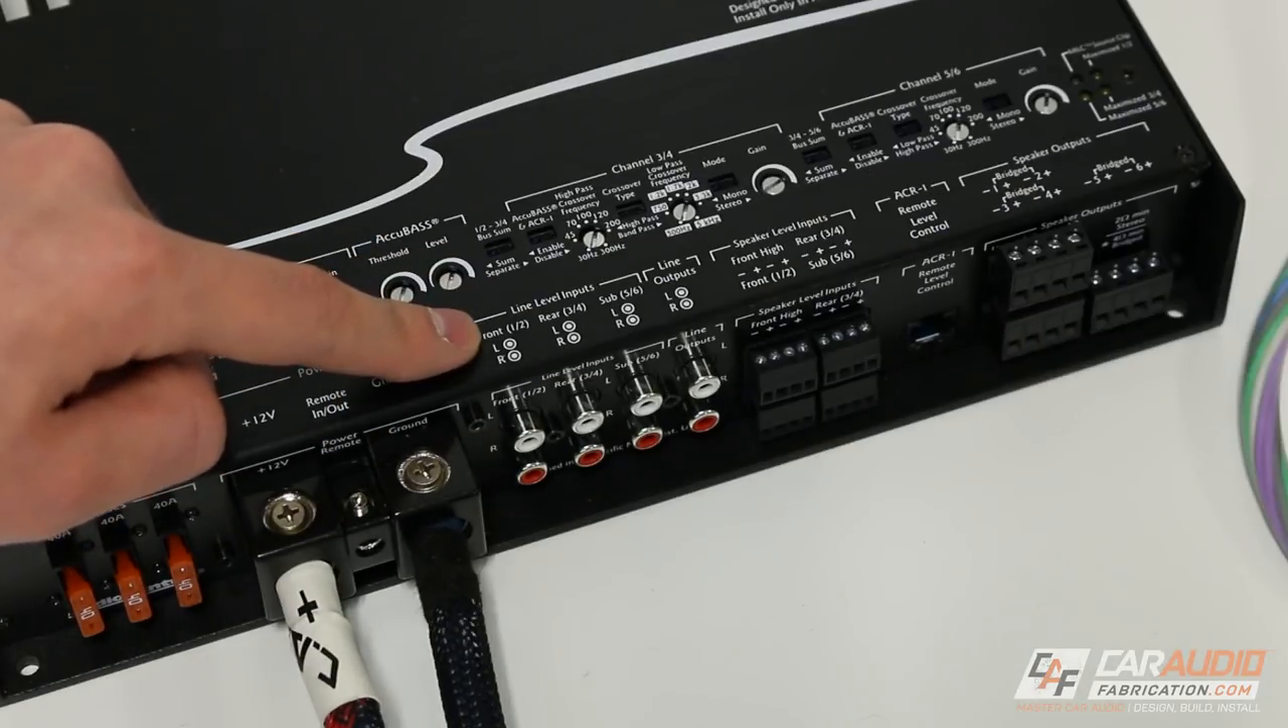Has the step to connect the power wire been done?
Yes.